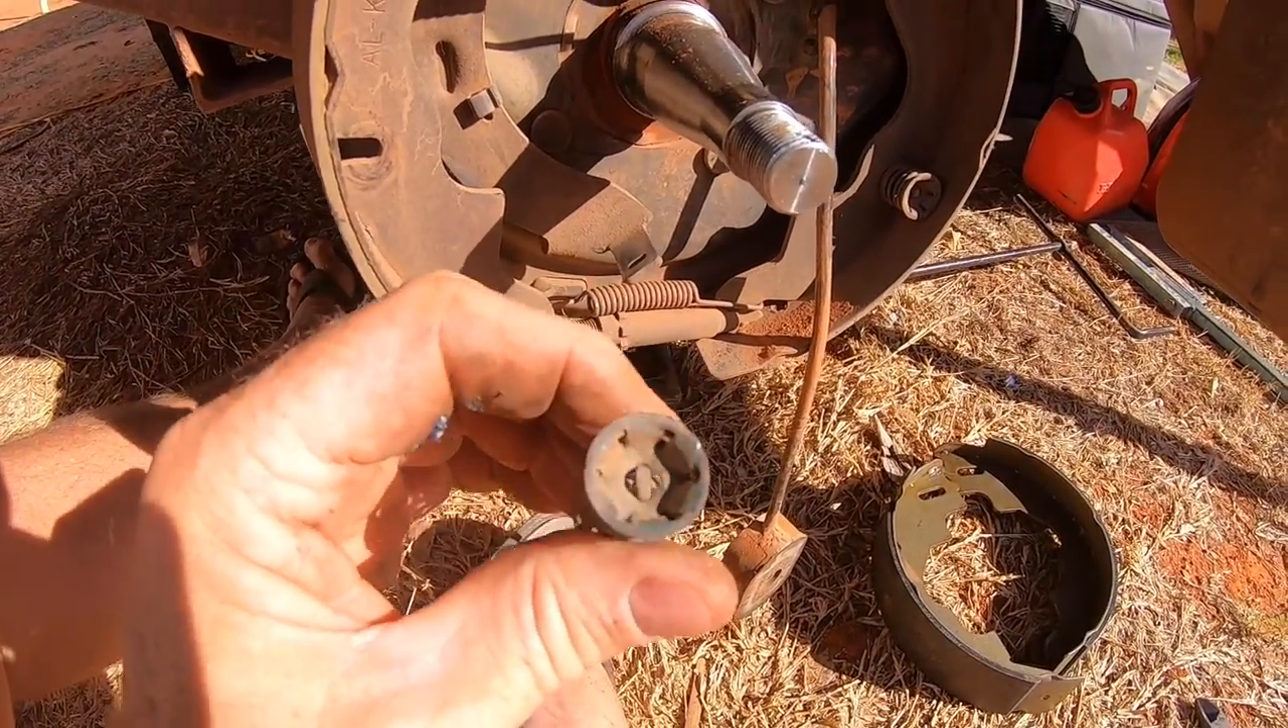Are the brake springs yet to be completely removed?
Yes.